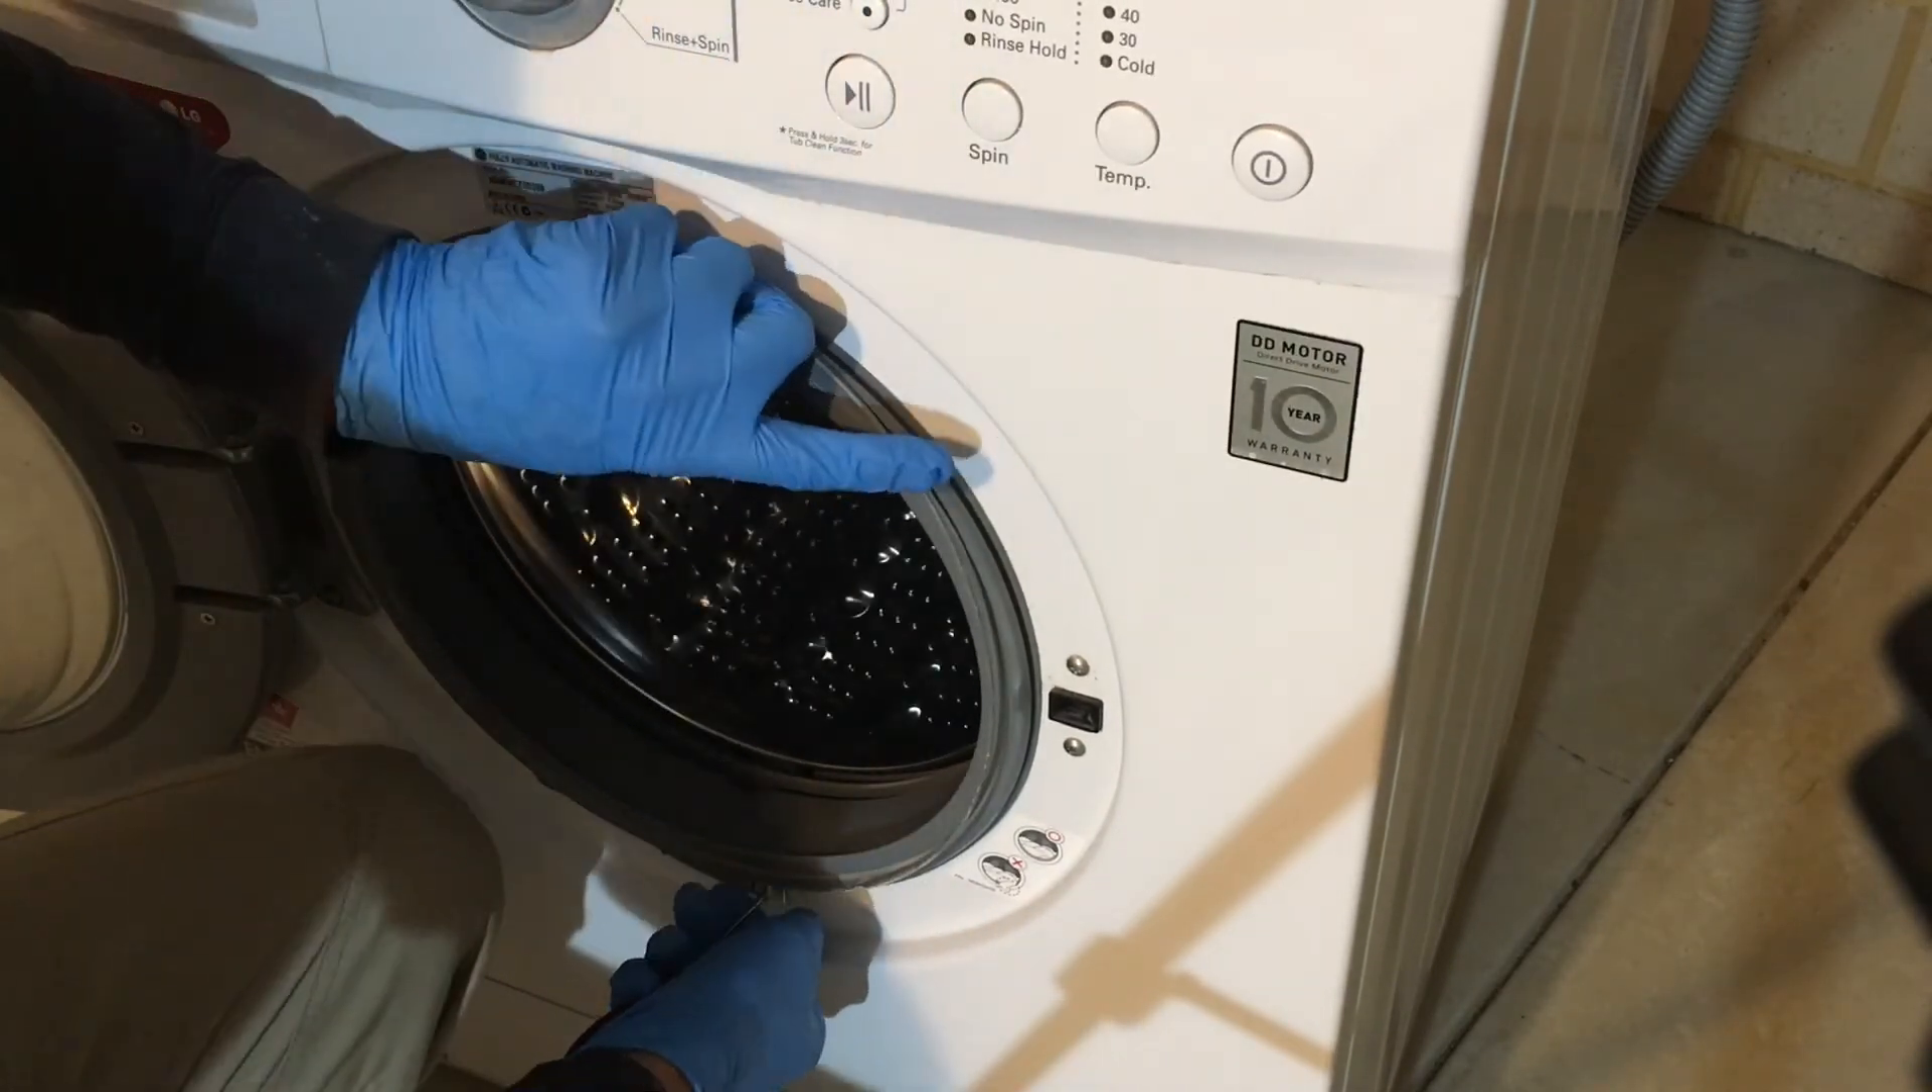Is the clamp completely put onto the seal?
No.